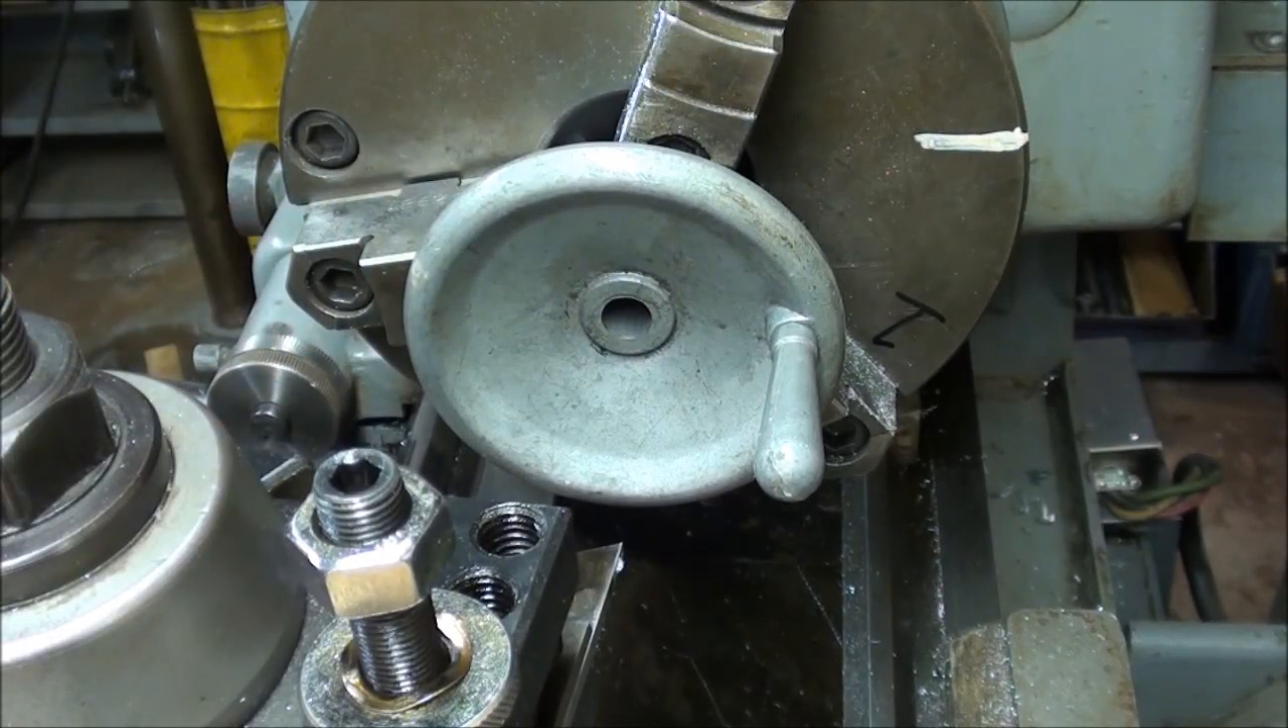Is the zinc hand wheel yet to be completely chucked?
No.